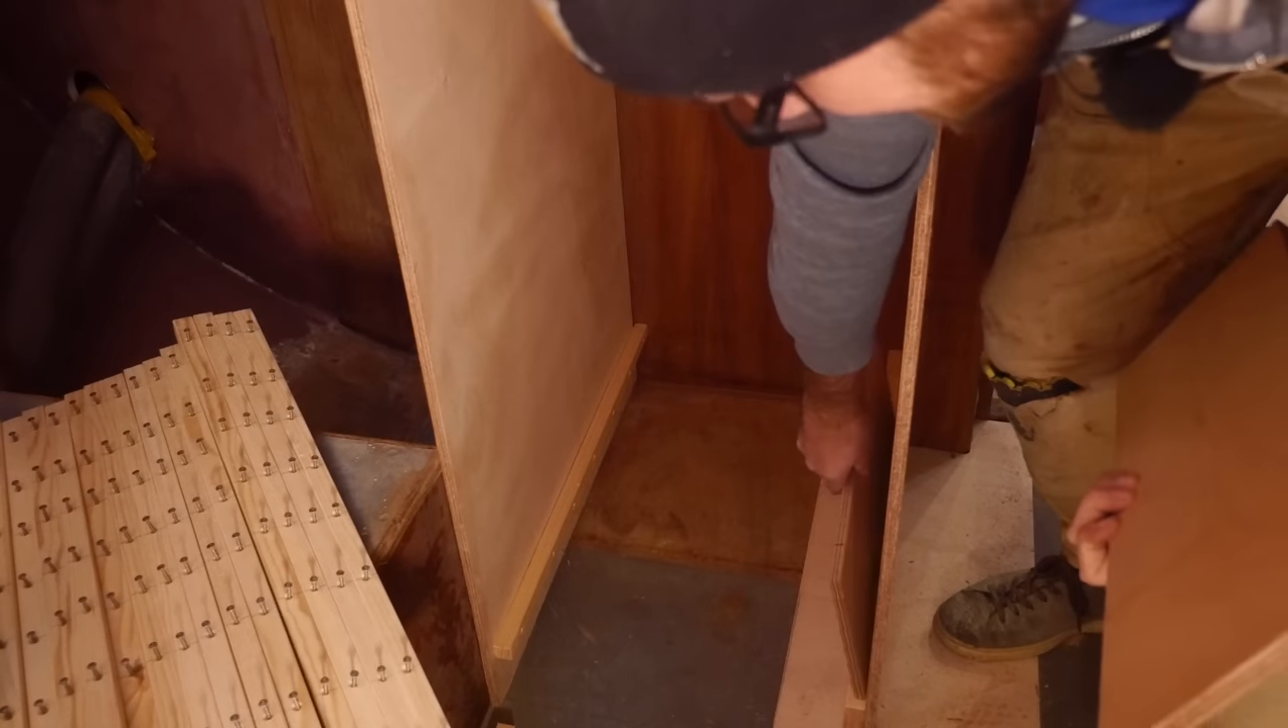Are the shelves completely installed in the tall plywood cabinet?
No.